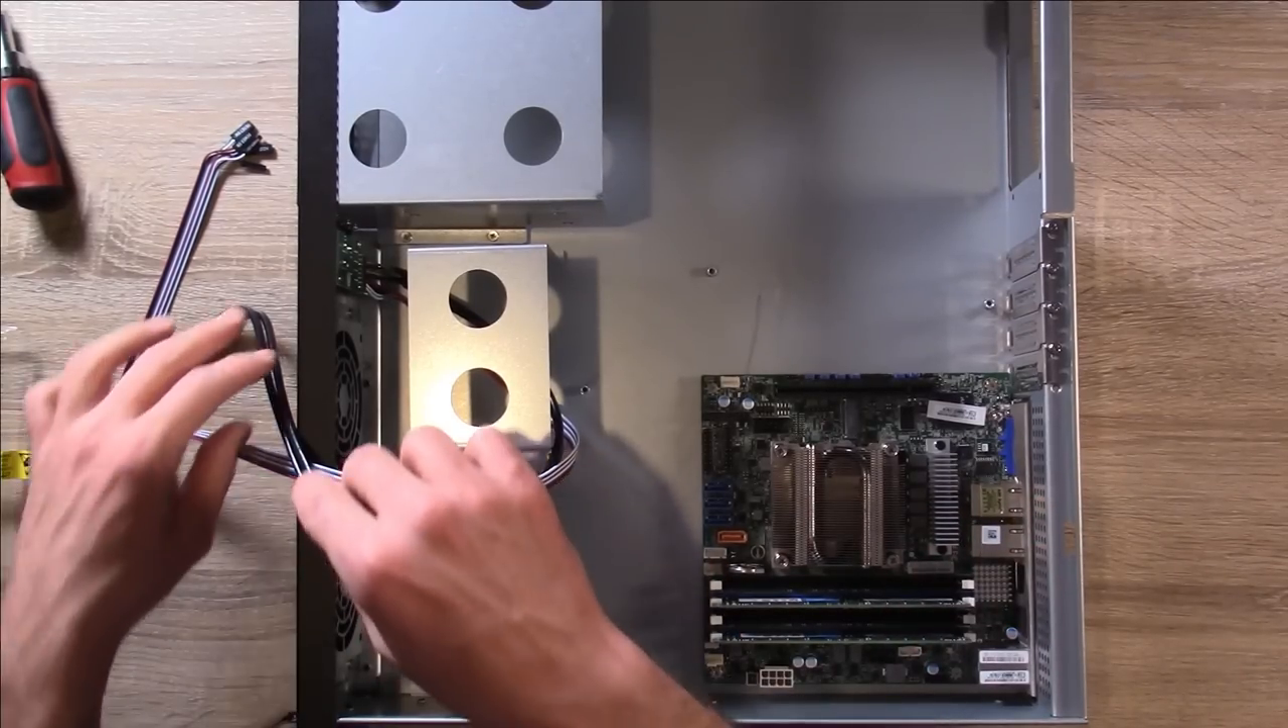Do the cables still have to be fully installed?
Yes.